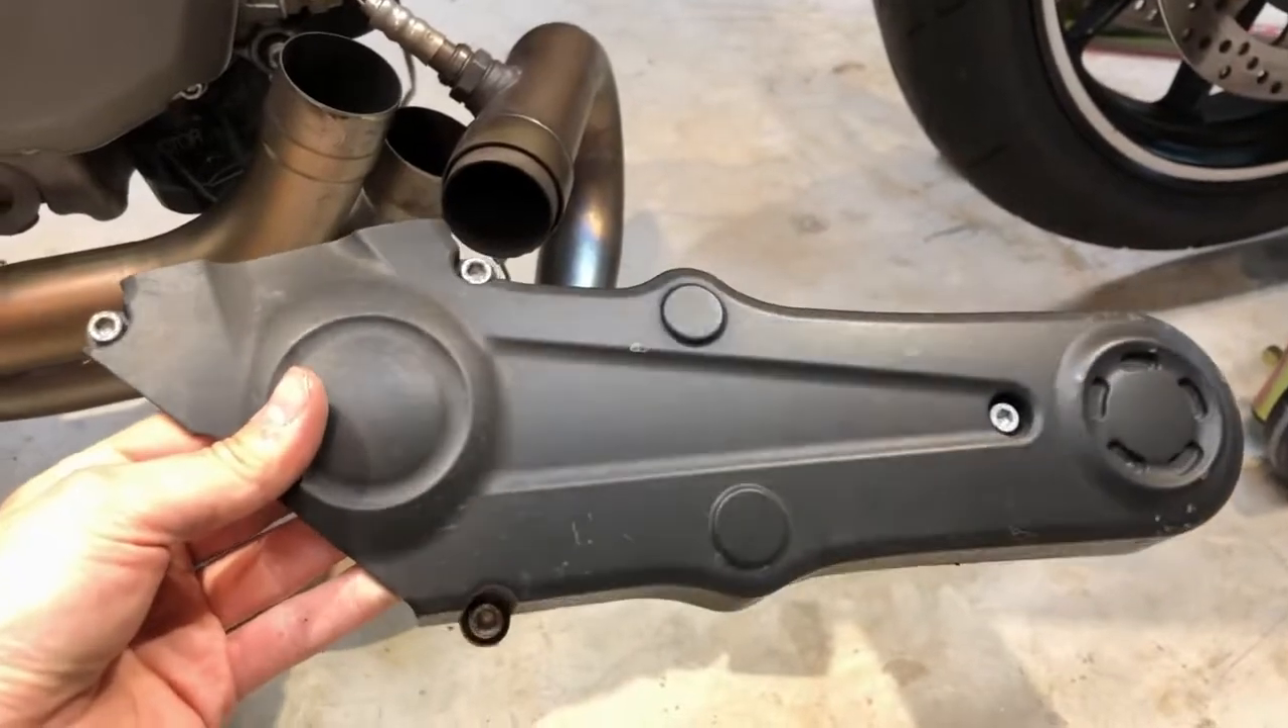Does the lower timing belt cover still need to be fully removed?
No.